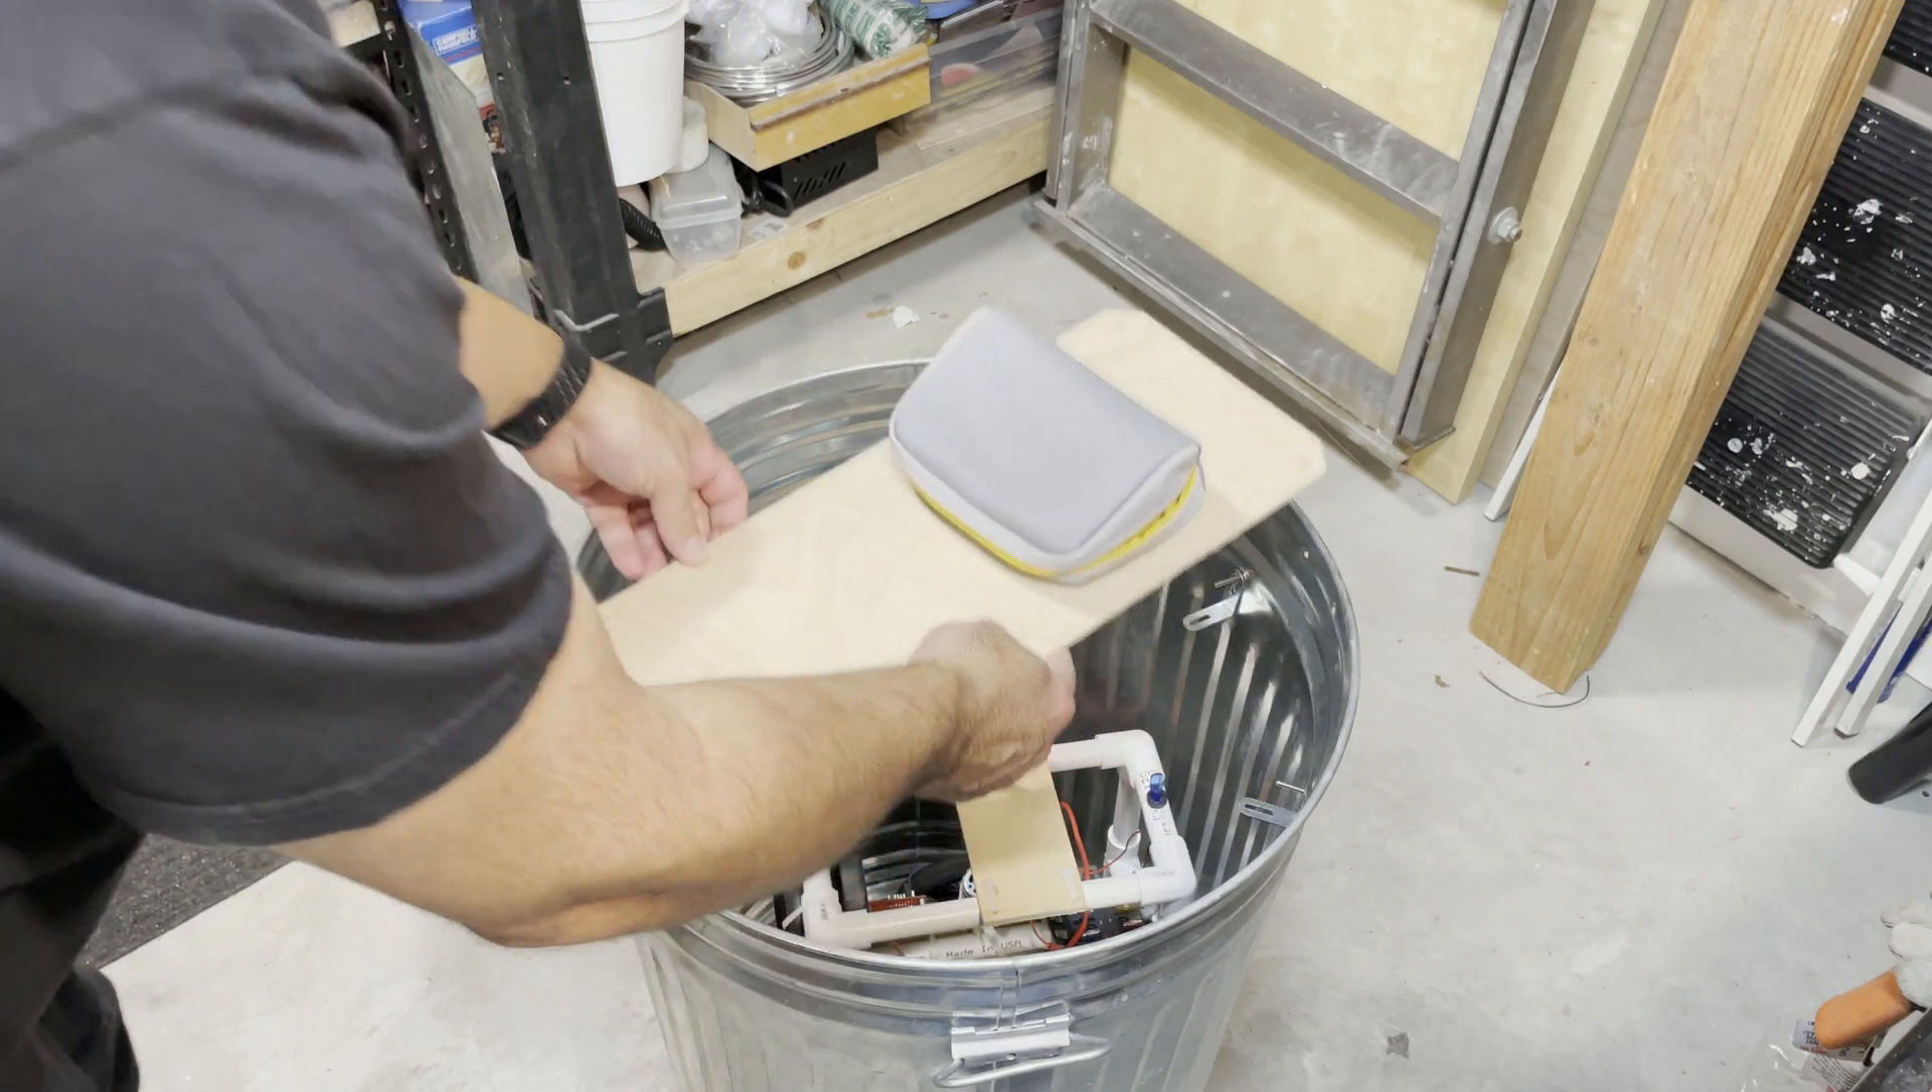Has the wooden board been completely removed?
No.